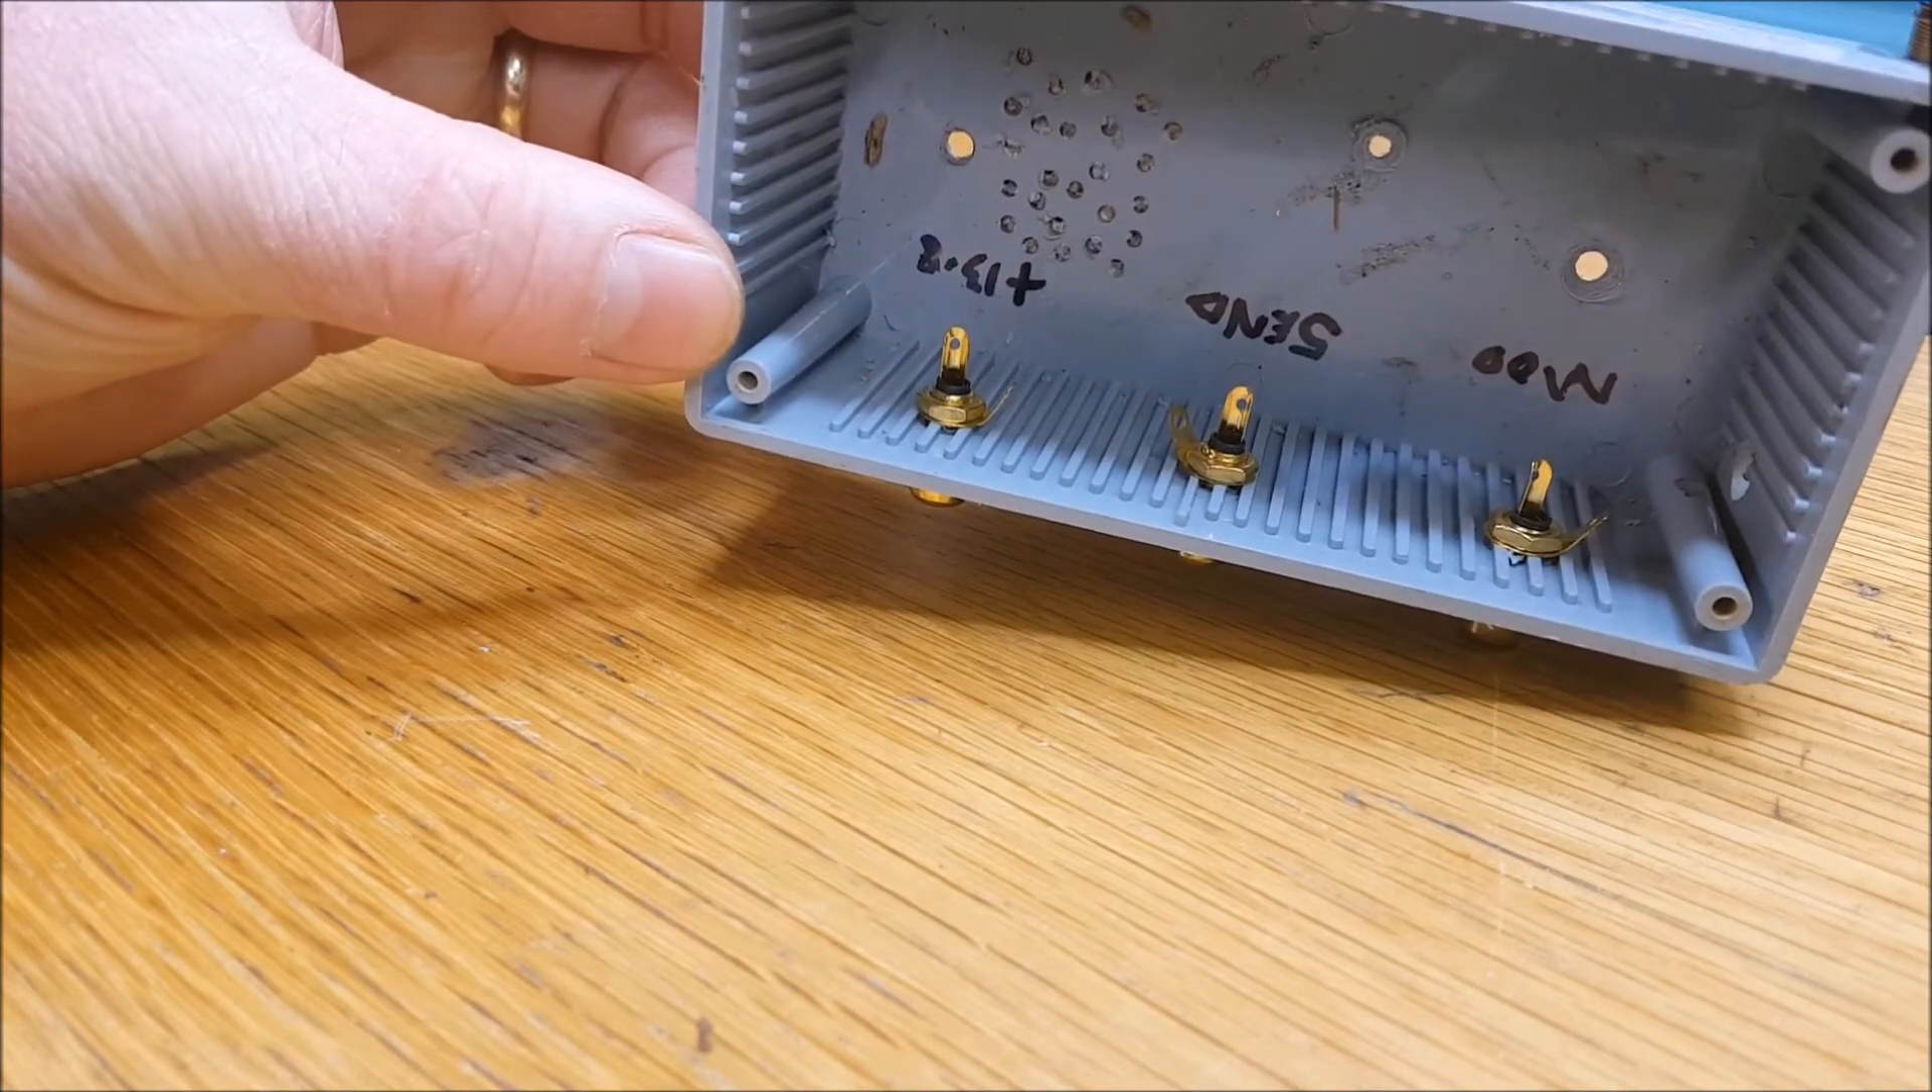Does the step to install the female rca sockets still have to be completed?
No.